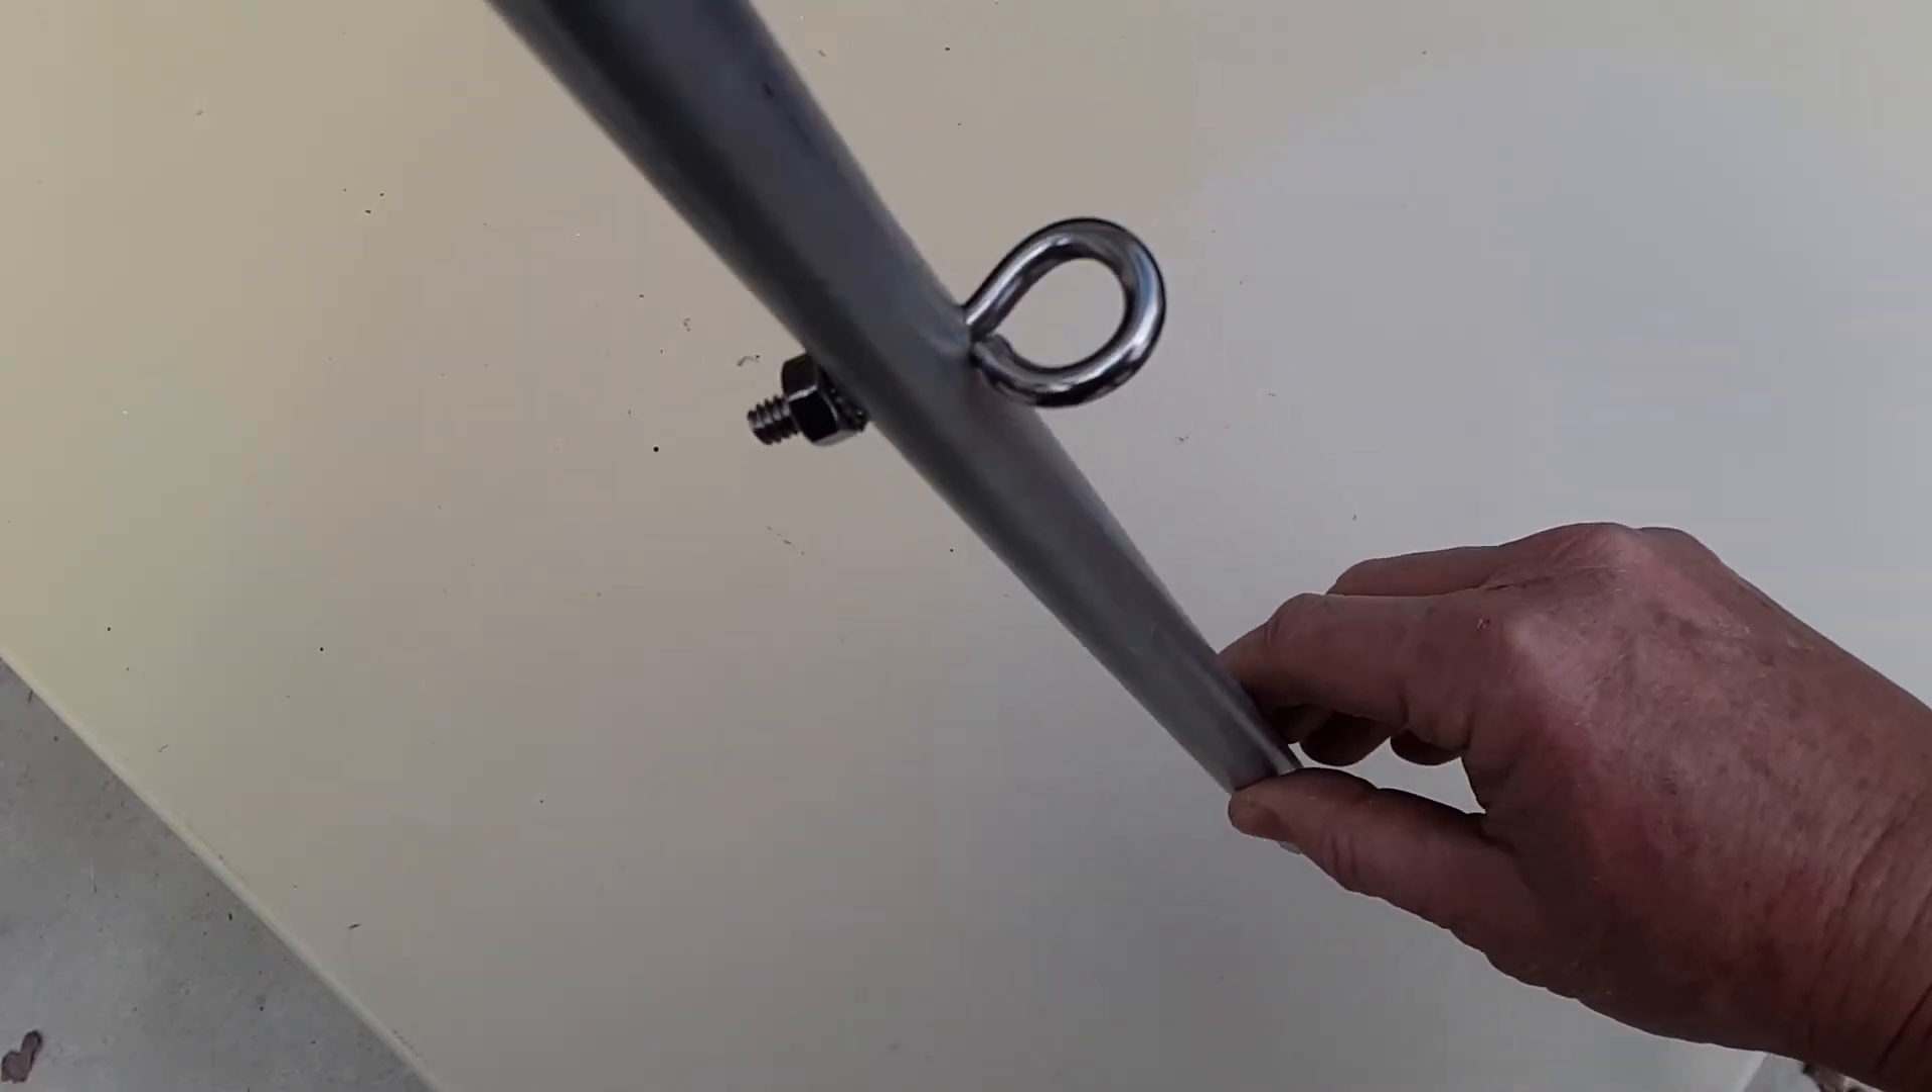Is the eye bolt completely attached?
Yes.